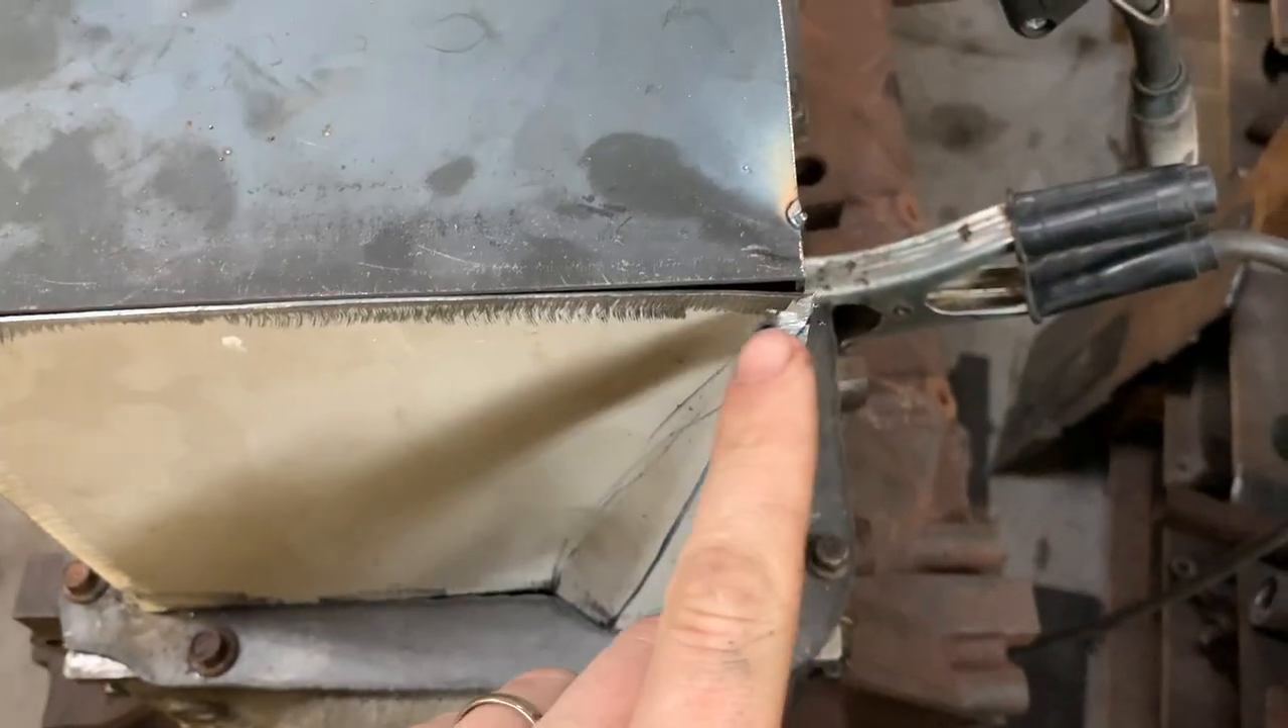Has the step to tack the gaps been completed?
No.